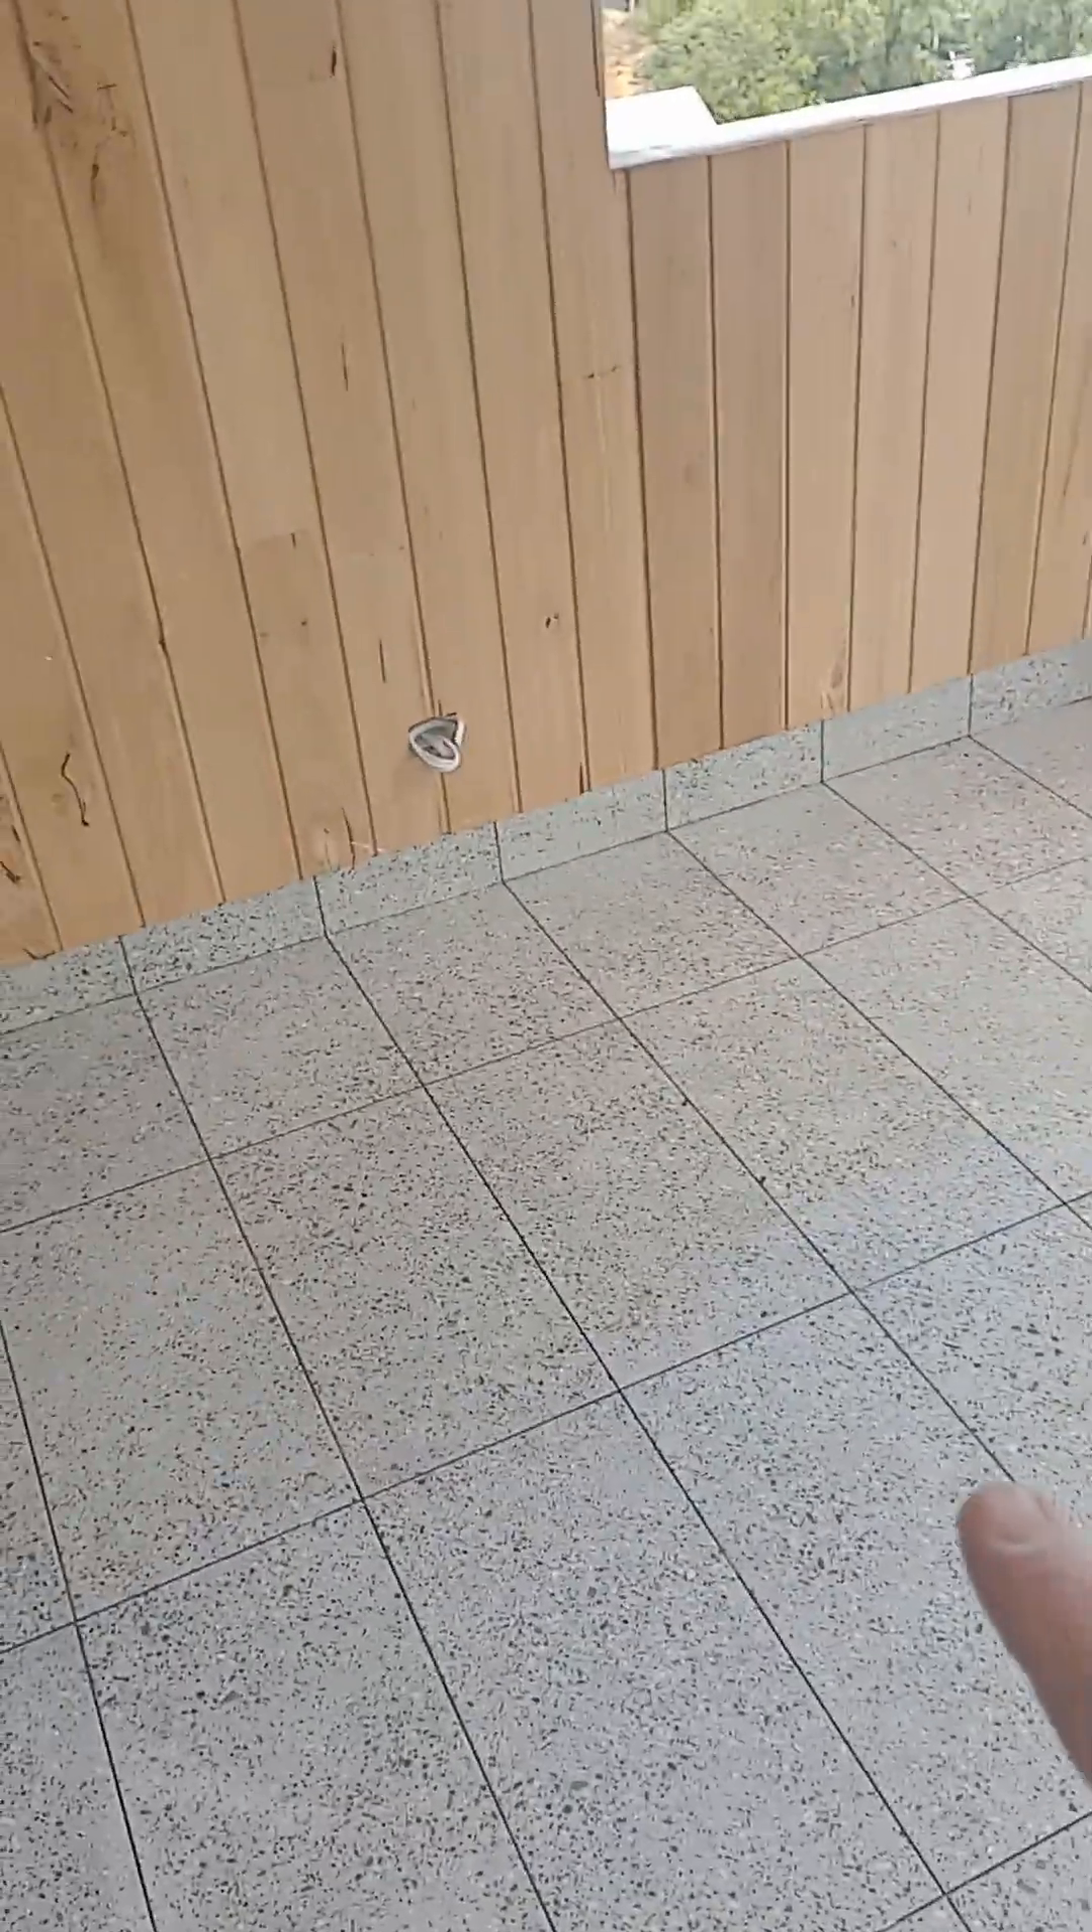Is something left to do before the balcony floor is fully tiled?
No.